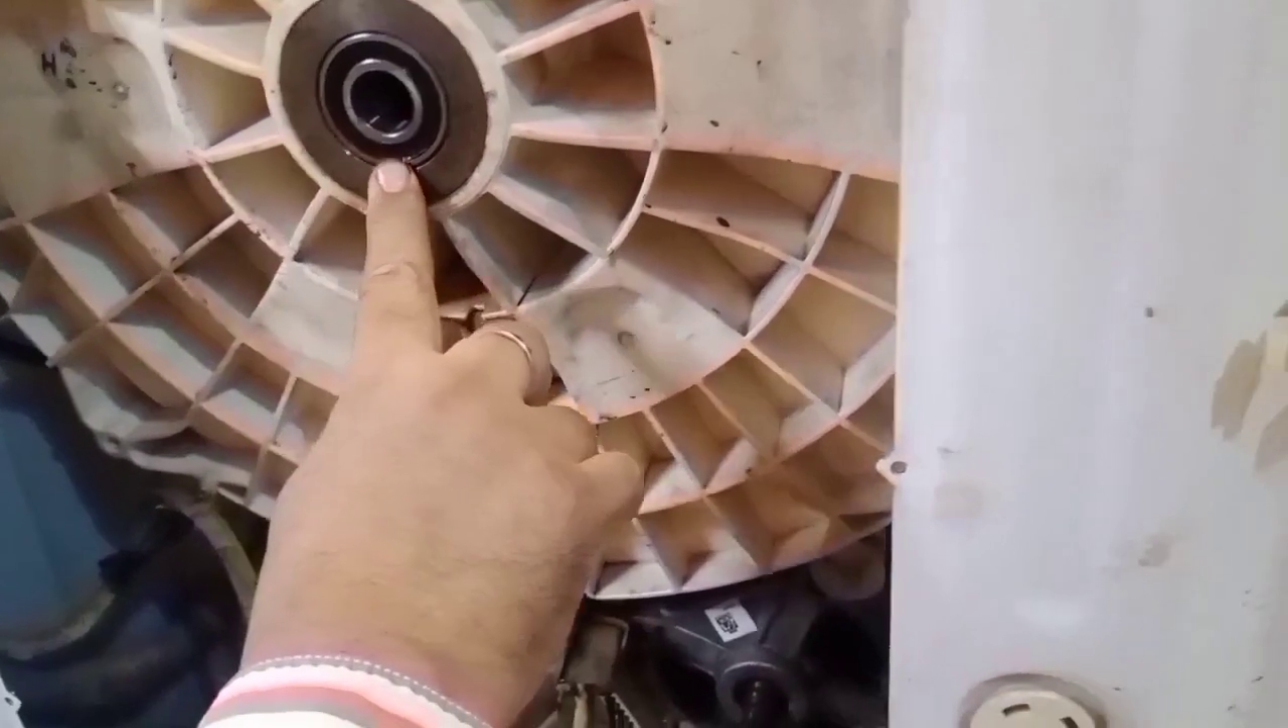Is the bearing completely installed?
Yes.